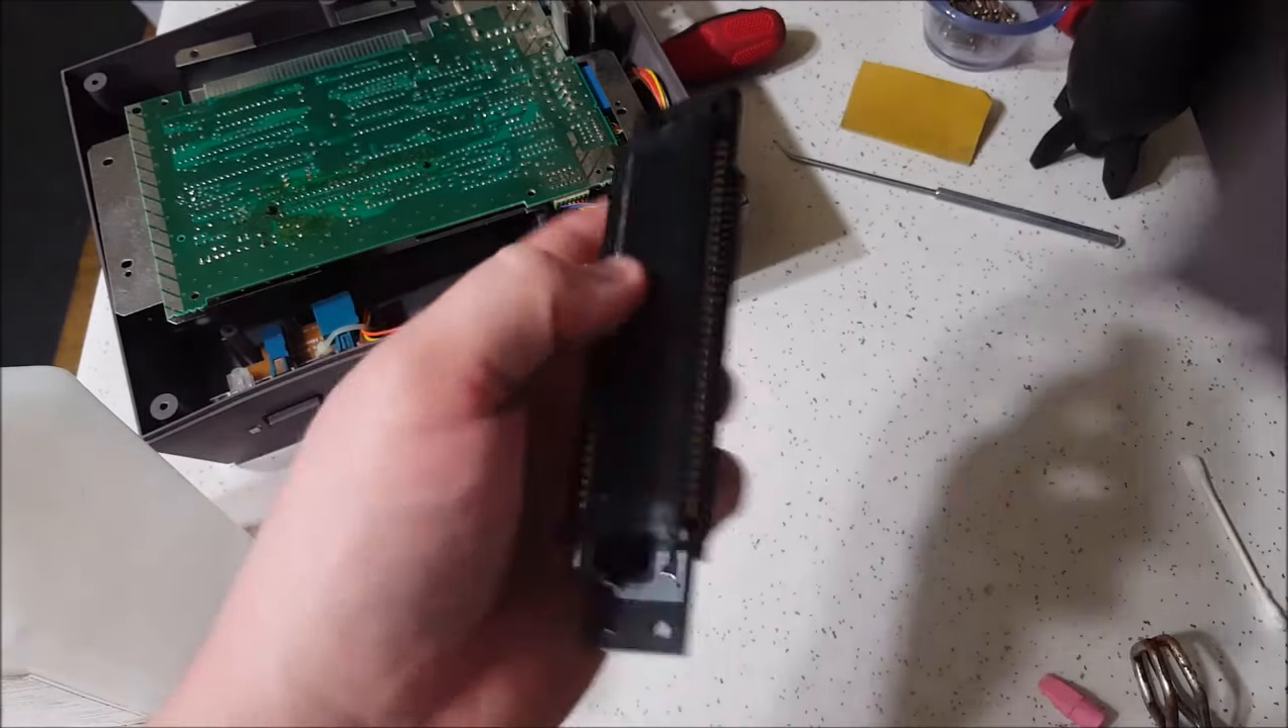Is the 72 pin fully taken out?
Yes.